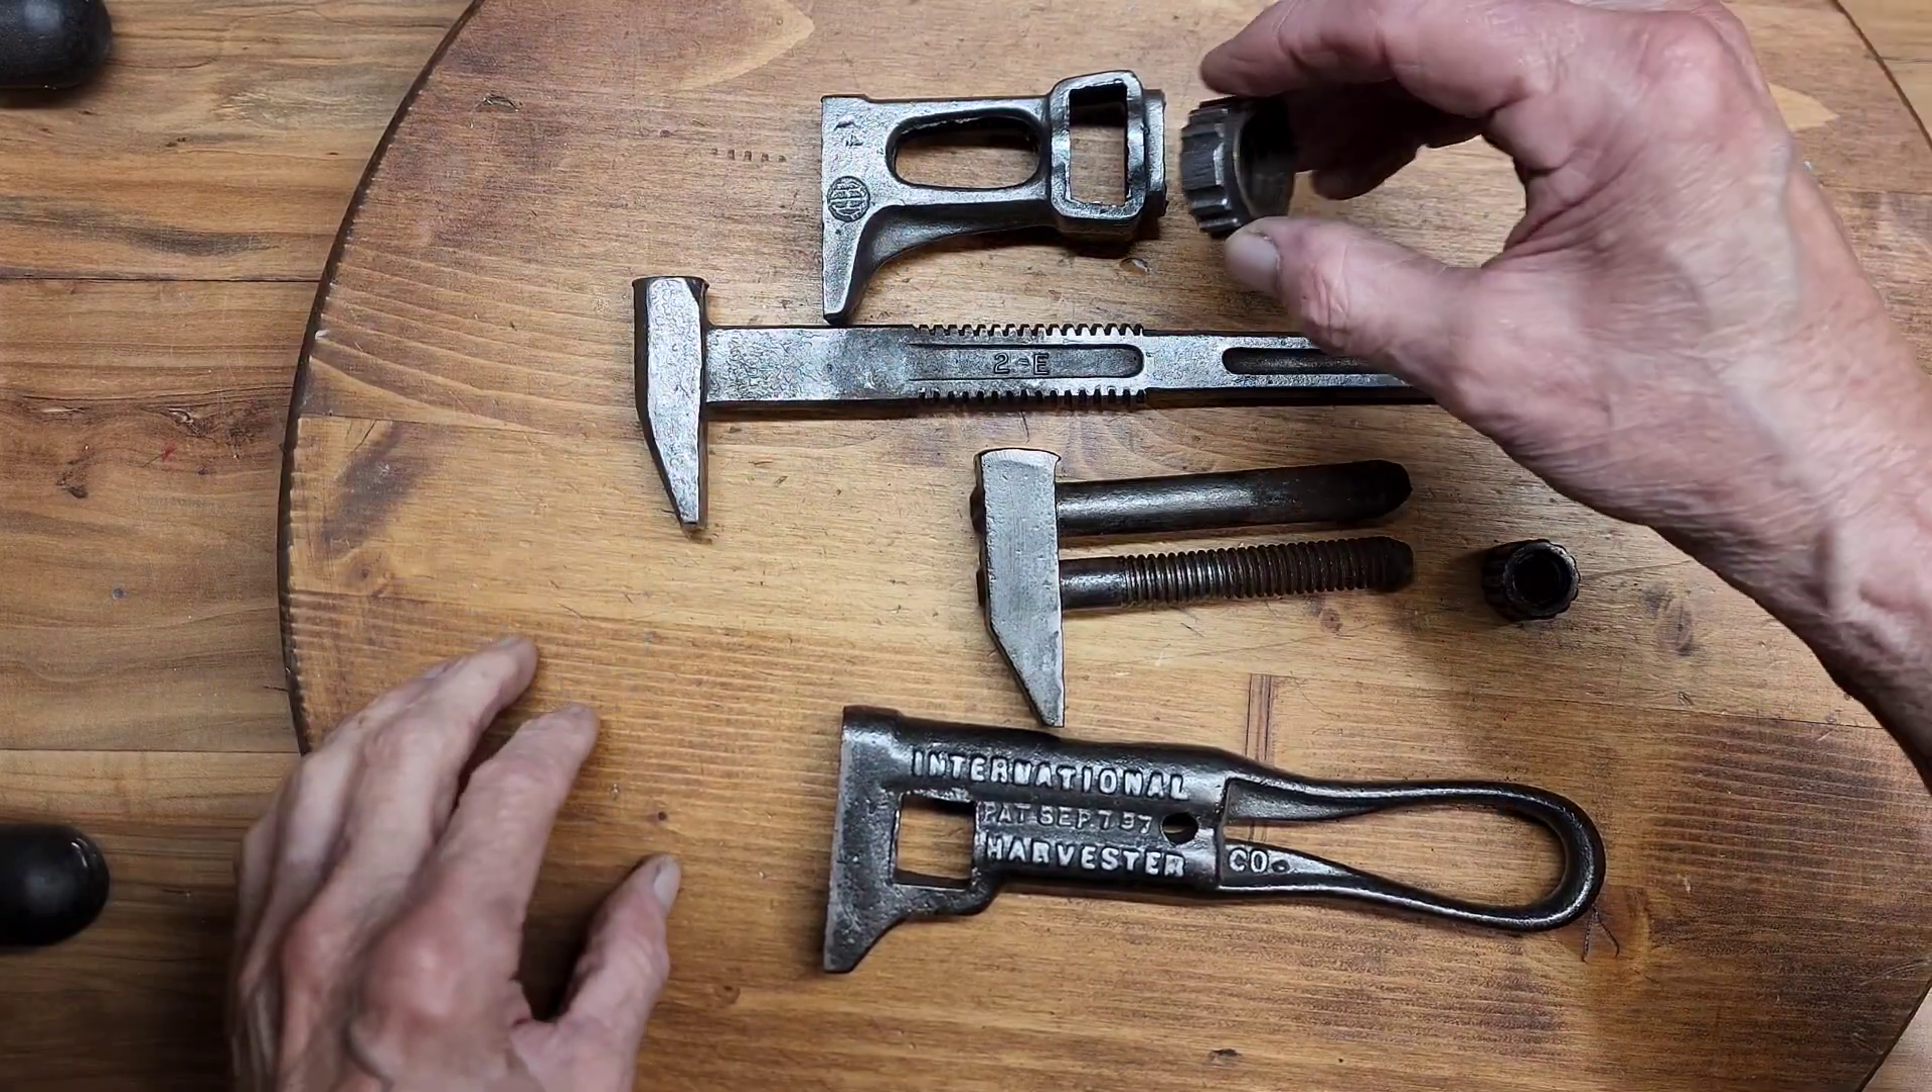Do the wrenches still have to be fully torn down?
No.